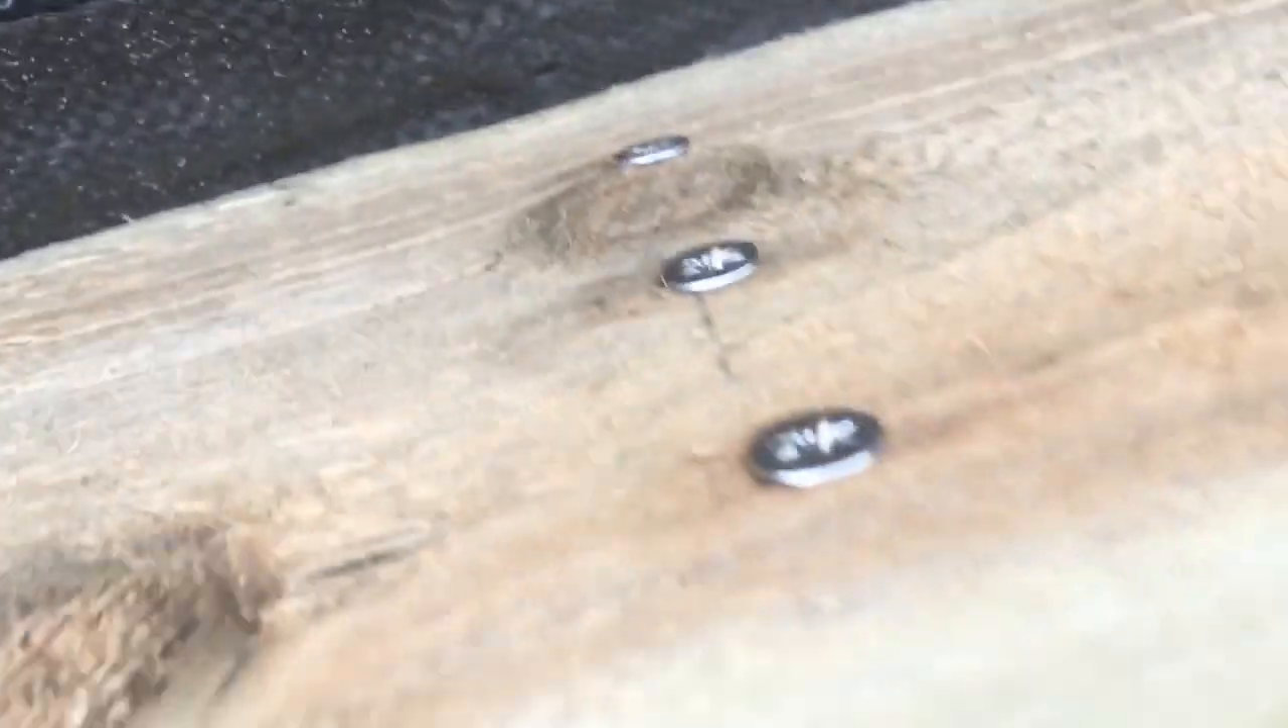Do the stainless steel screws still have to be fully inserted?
No.